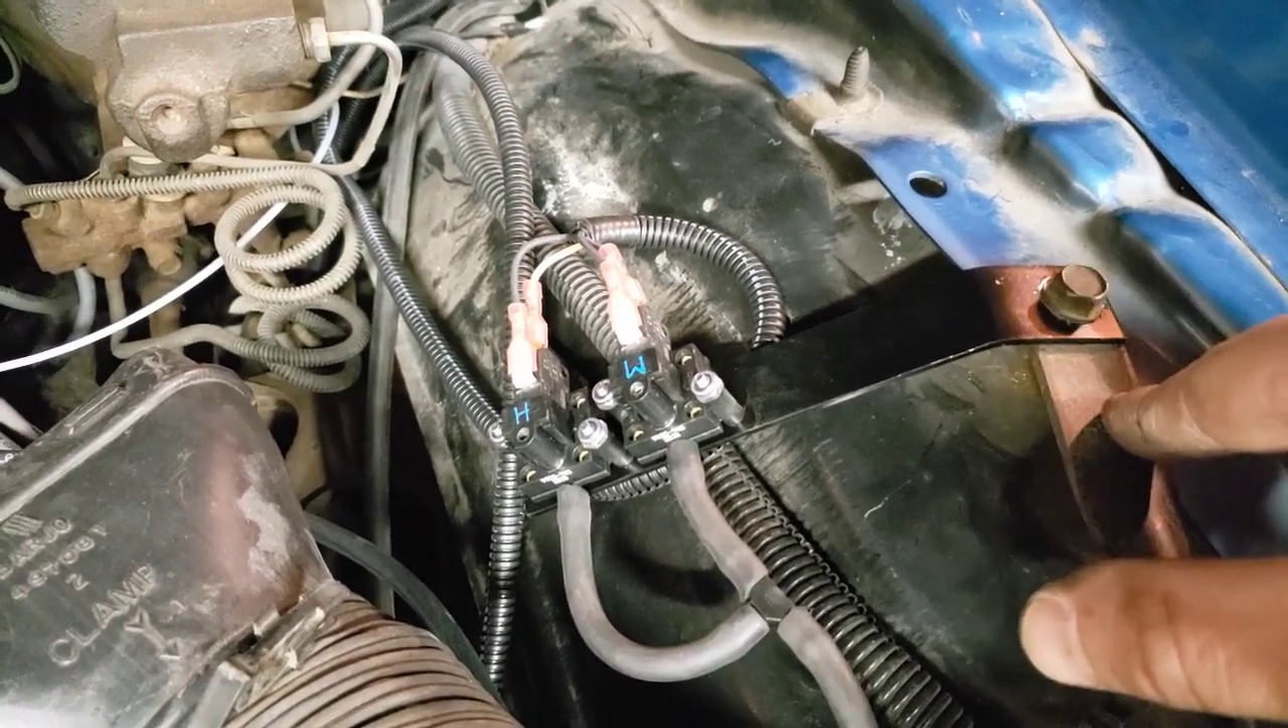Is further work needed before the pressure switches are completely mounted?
No.